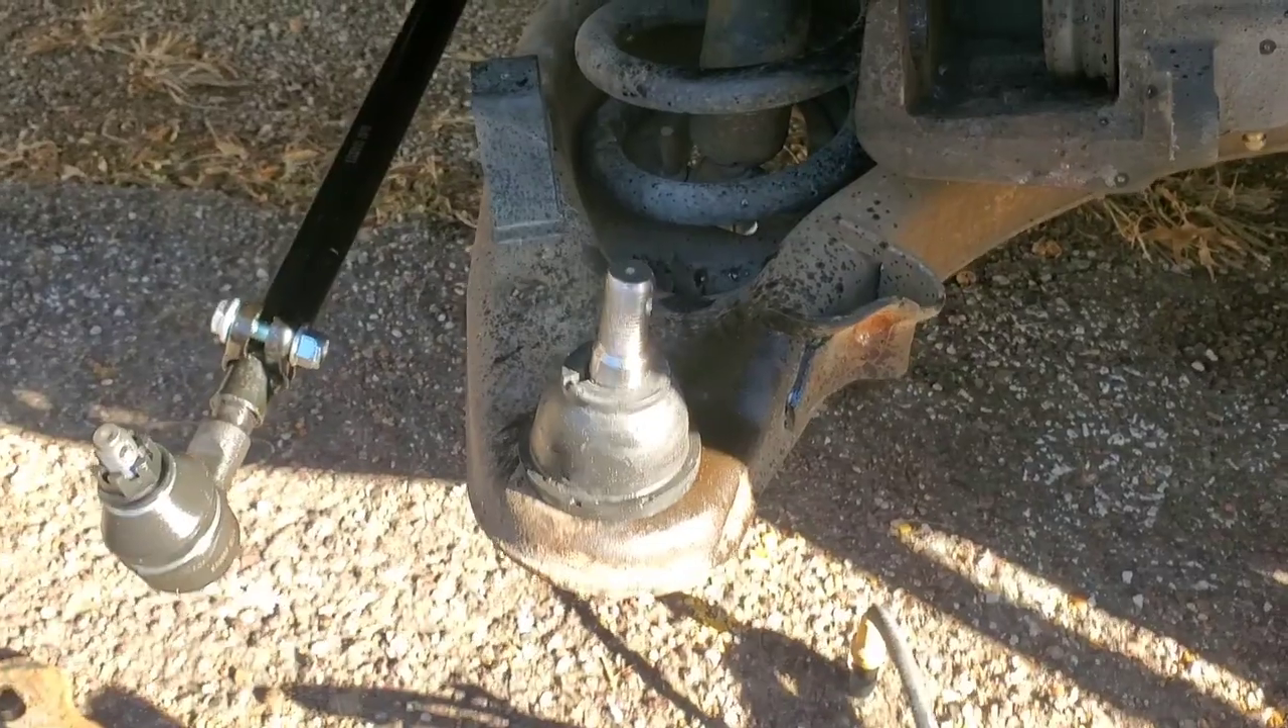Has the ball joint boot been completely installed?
Yes.